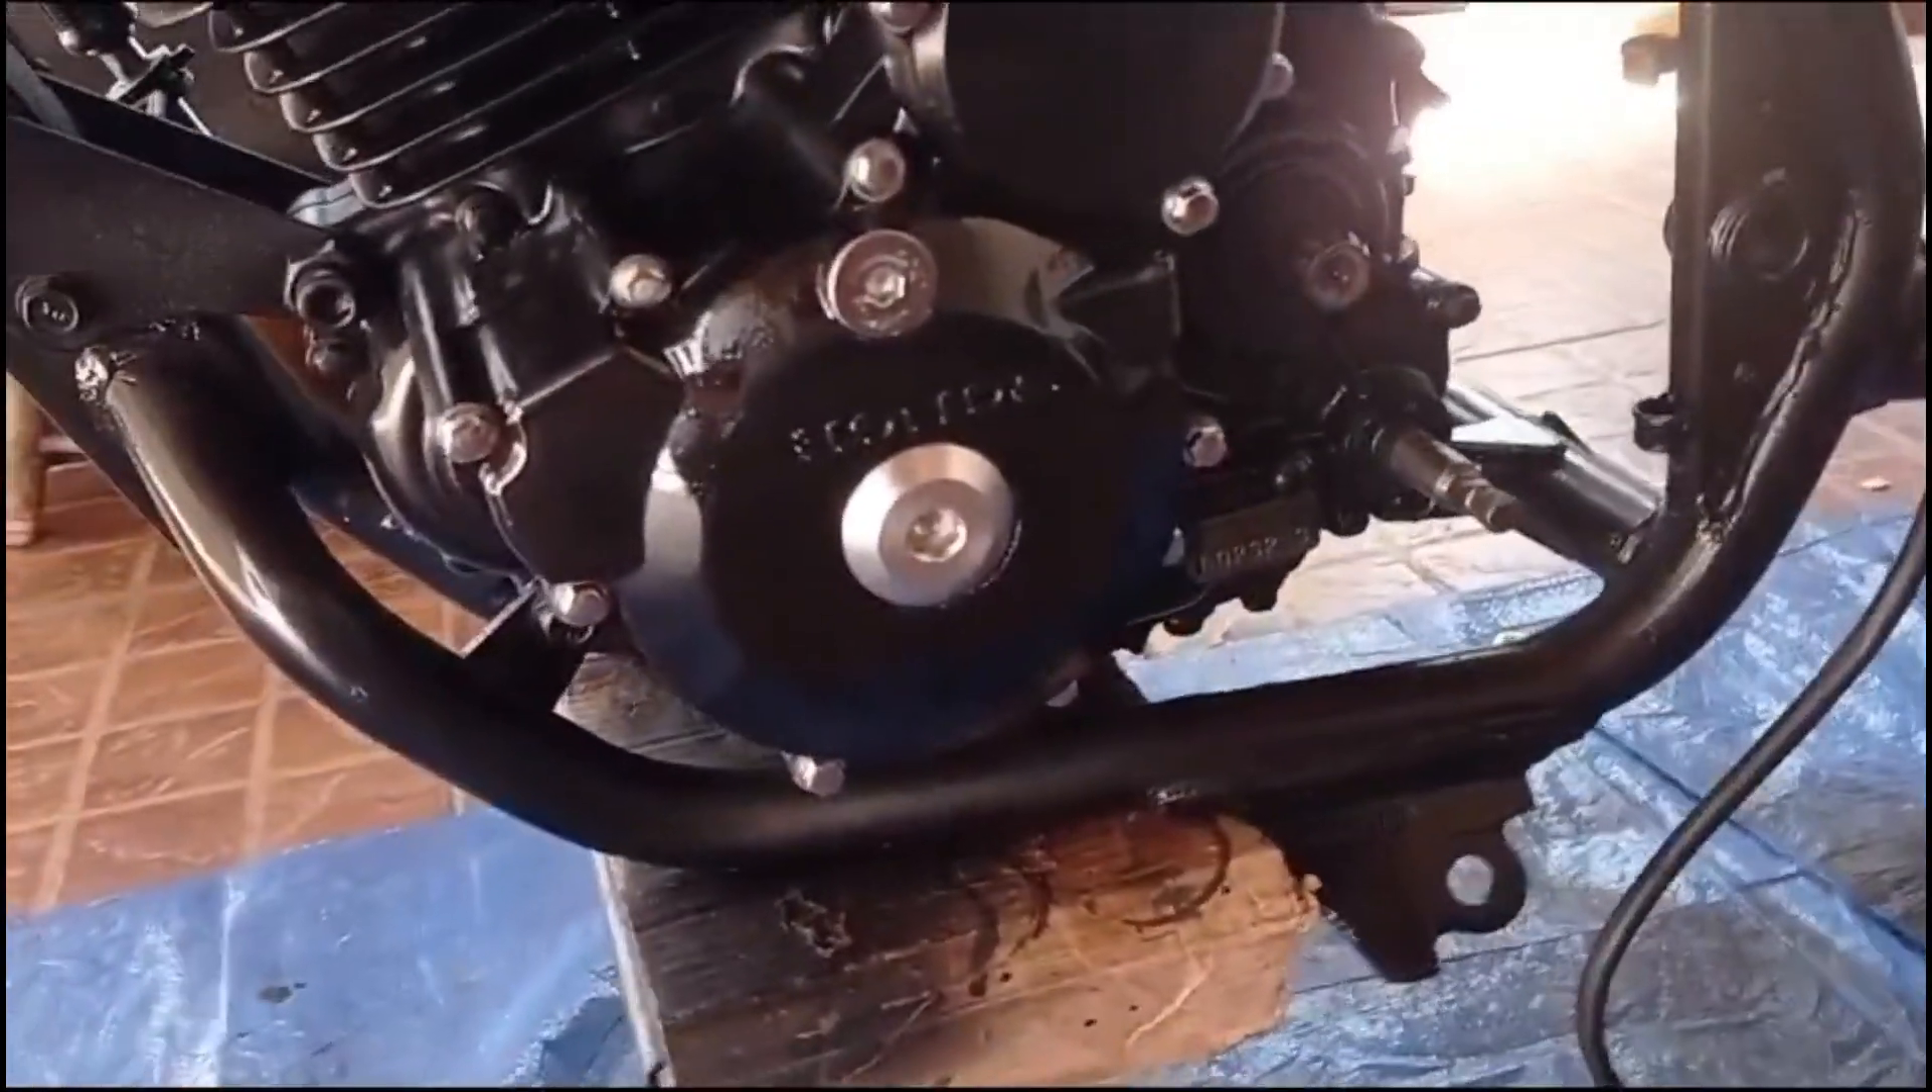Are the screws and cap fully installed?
Yes.